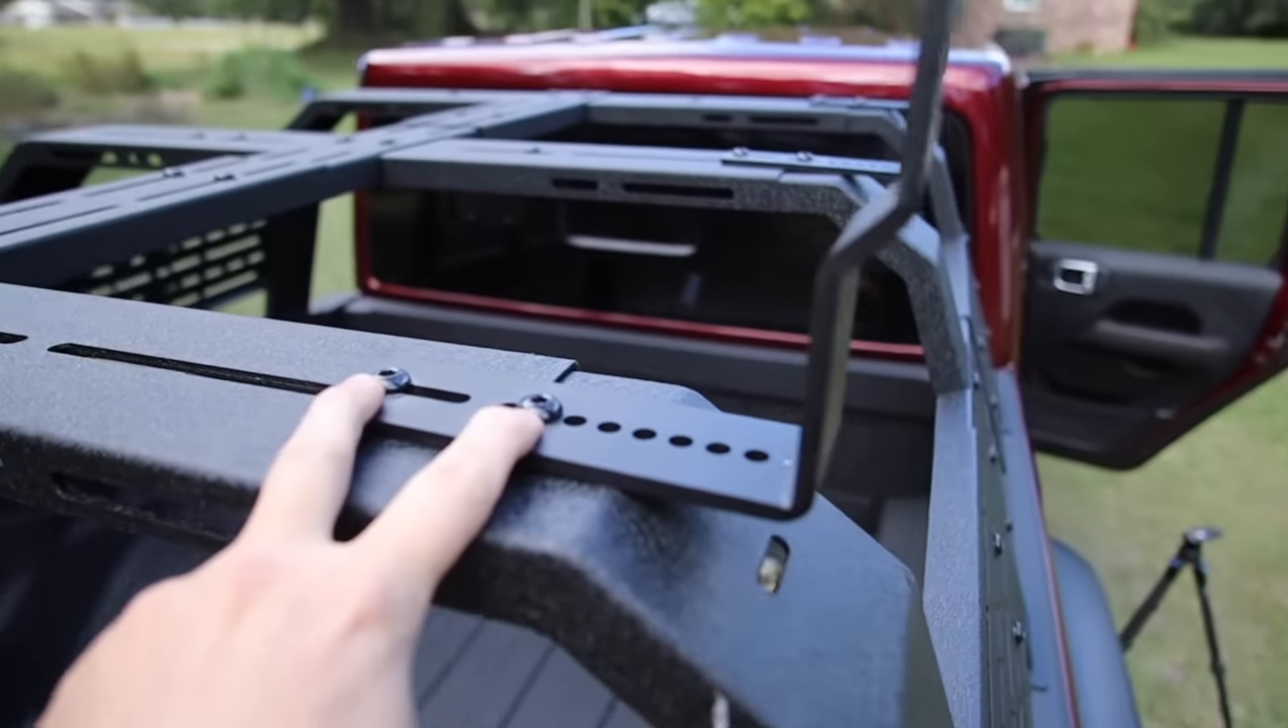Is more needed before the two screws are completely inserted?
No.